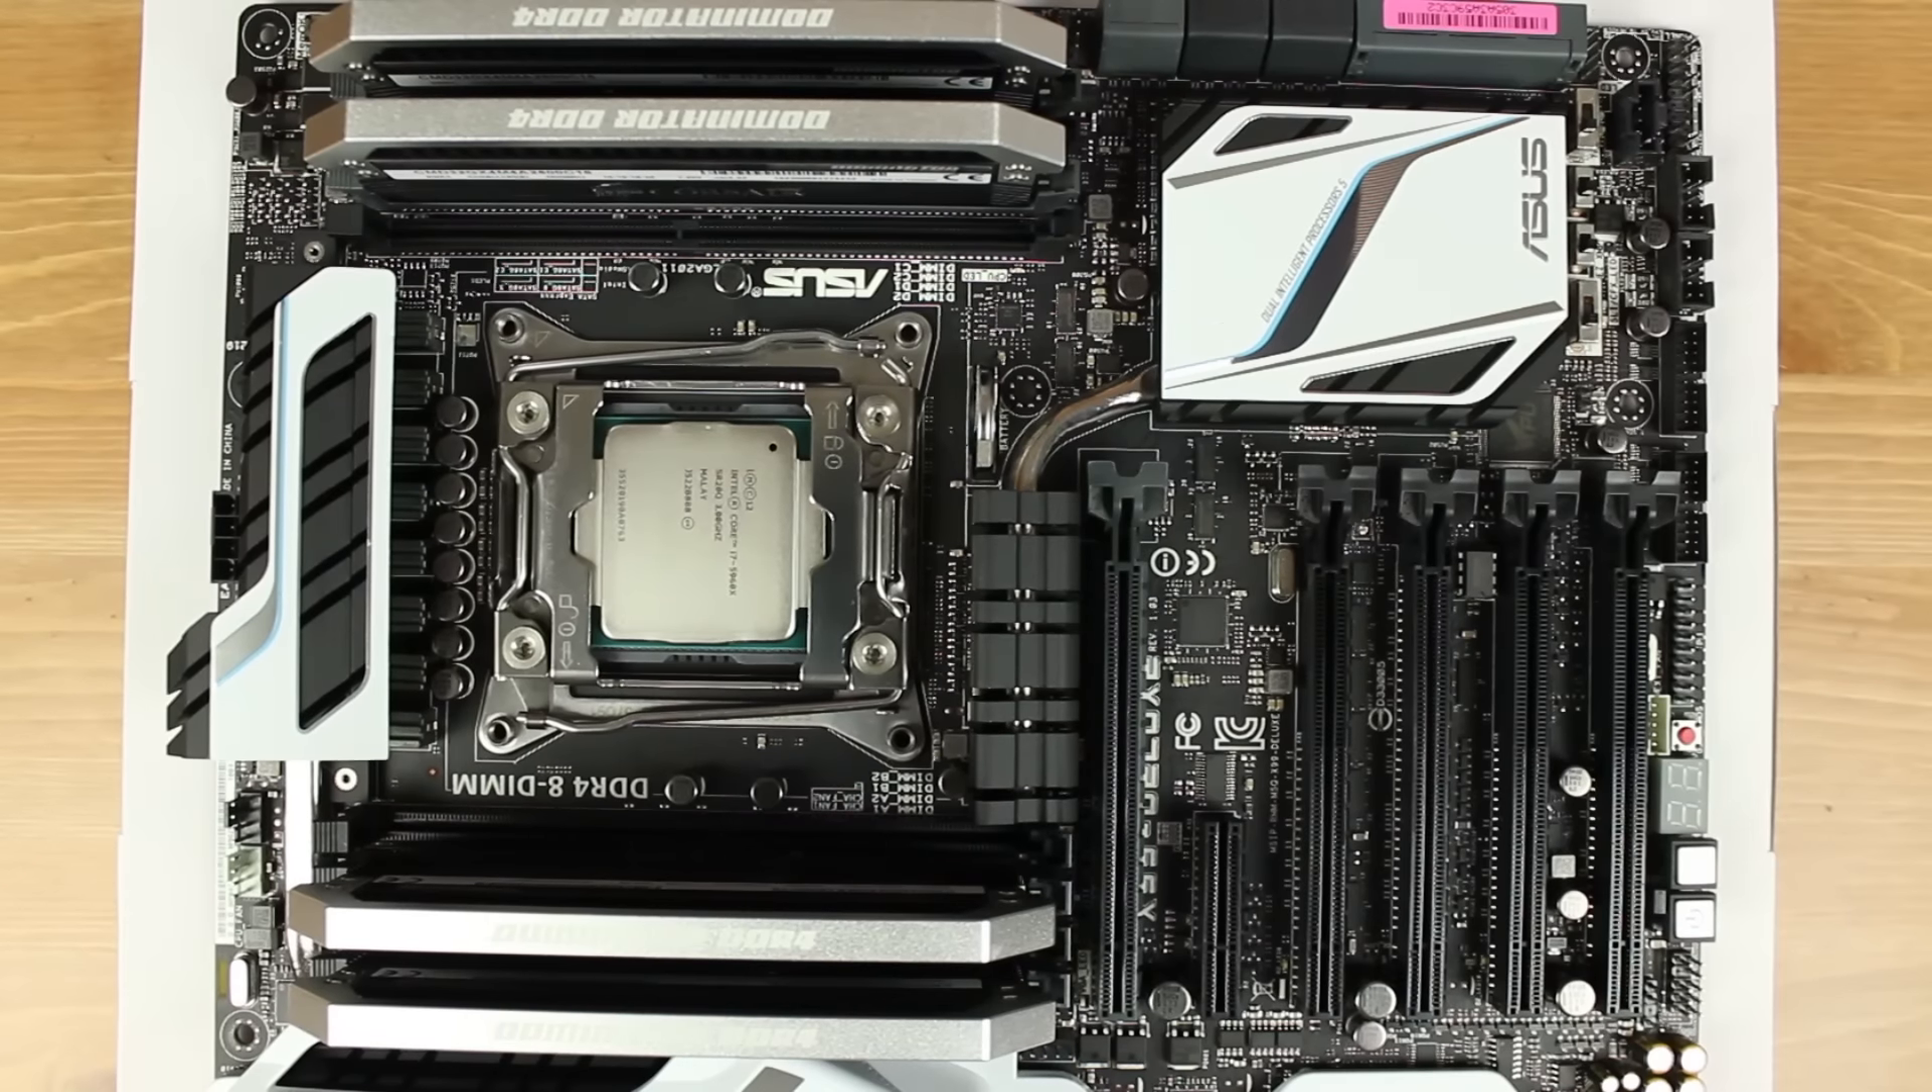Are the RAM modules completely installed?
Yes.